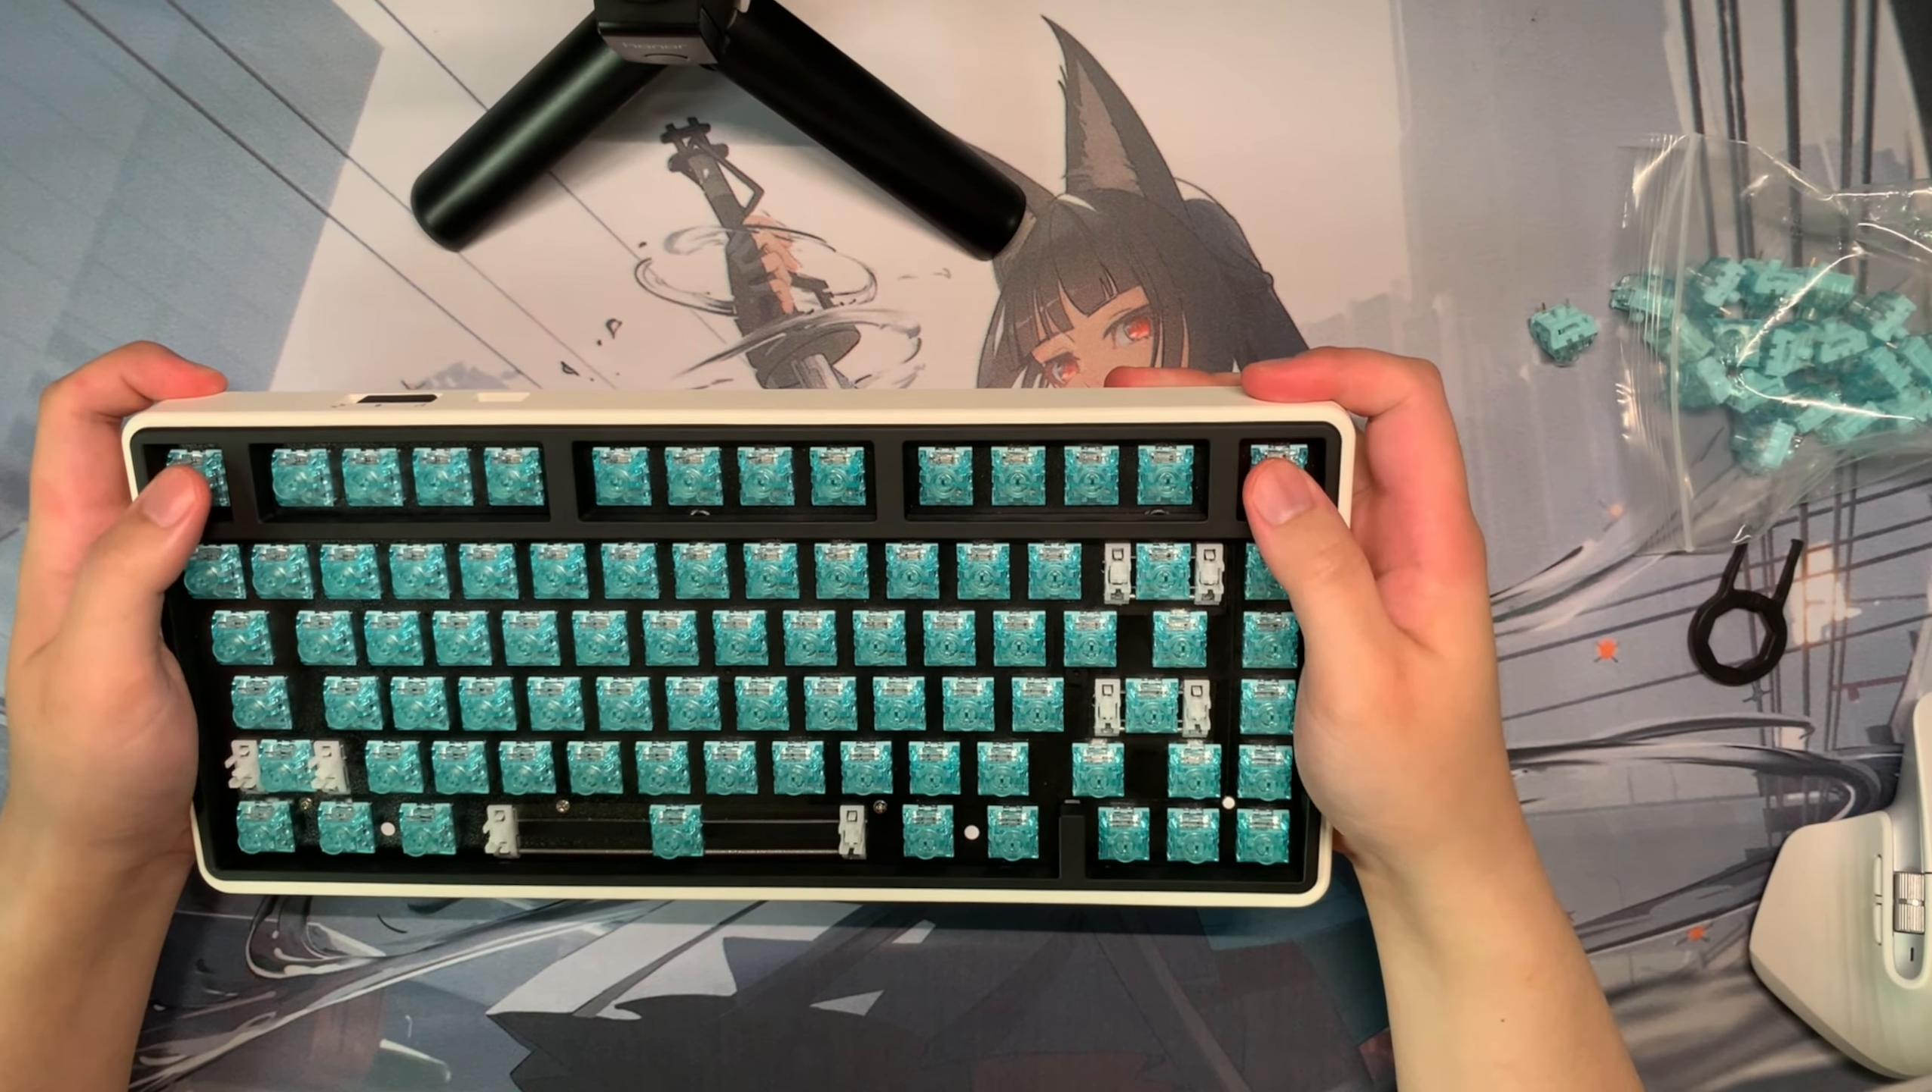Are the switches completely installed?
Yes.